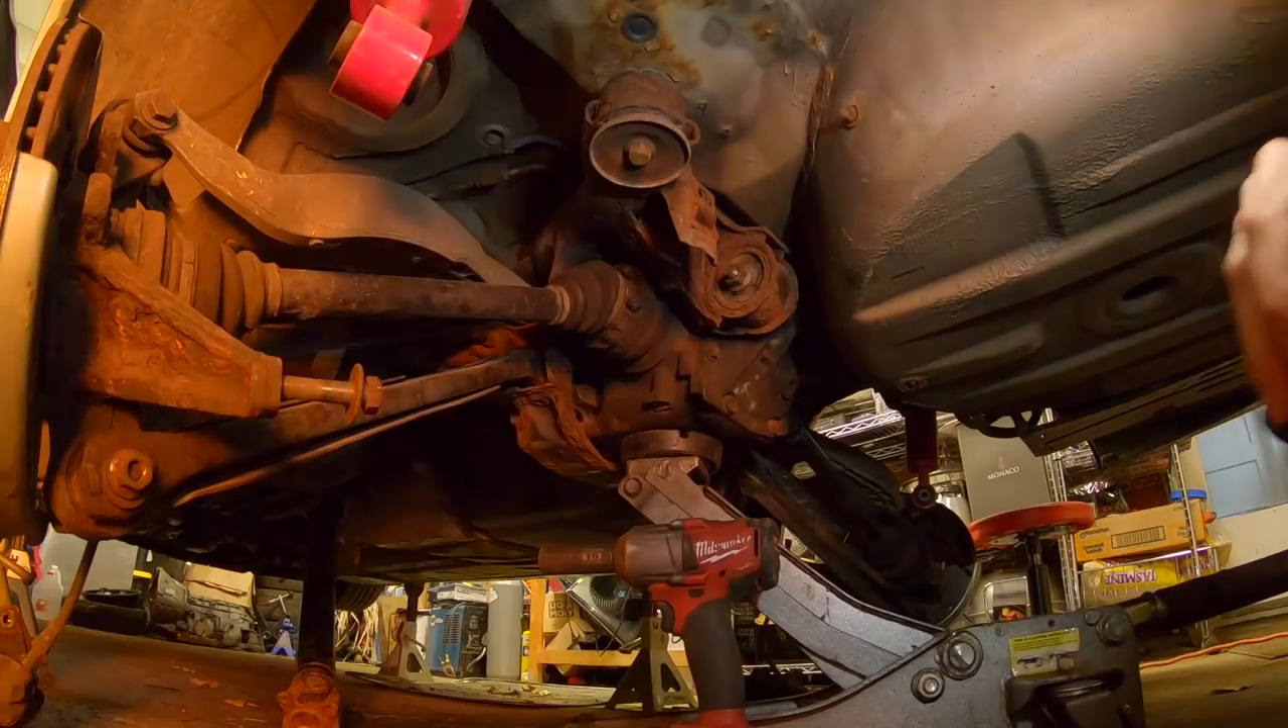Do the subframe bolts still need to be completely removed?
Yes.